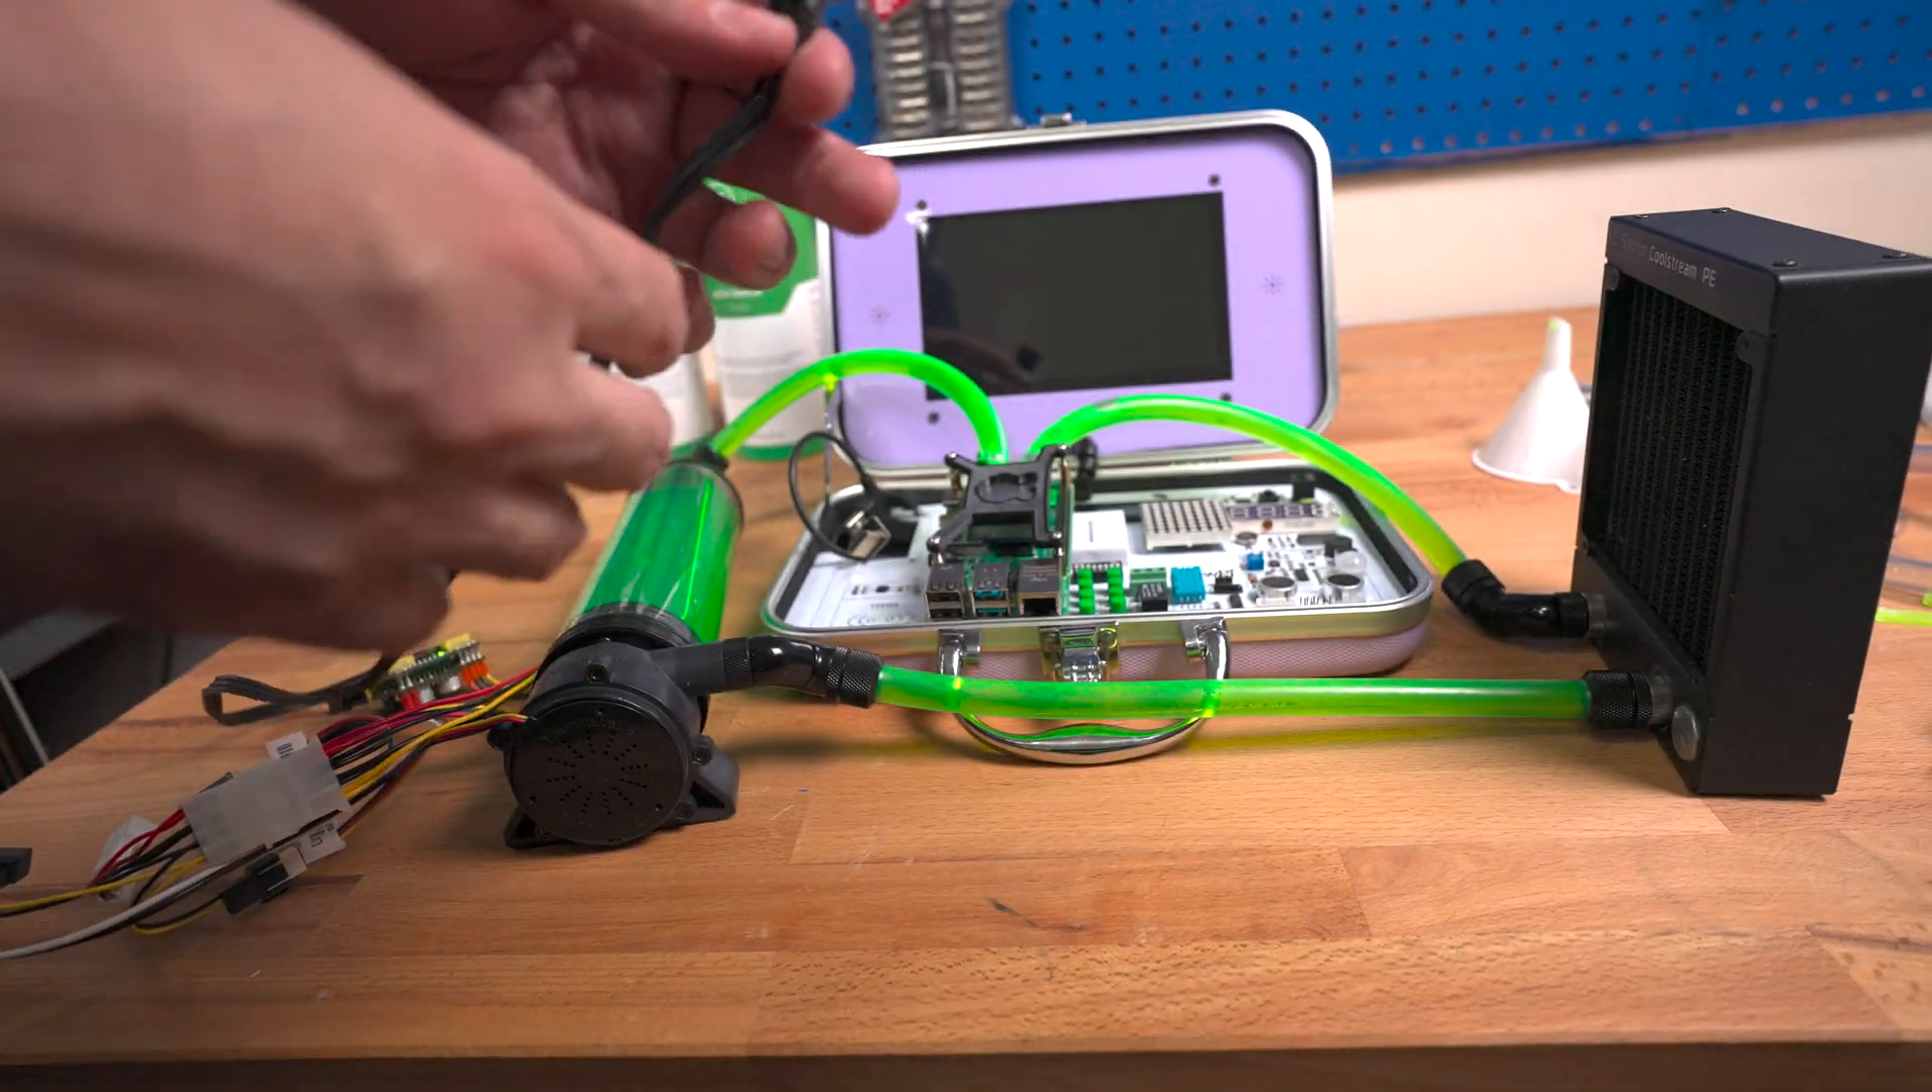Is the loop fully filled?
Yes.